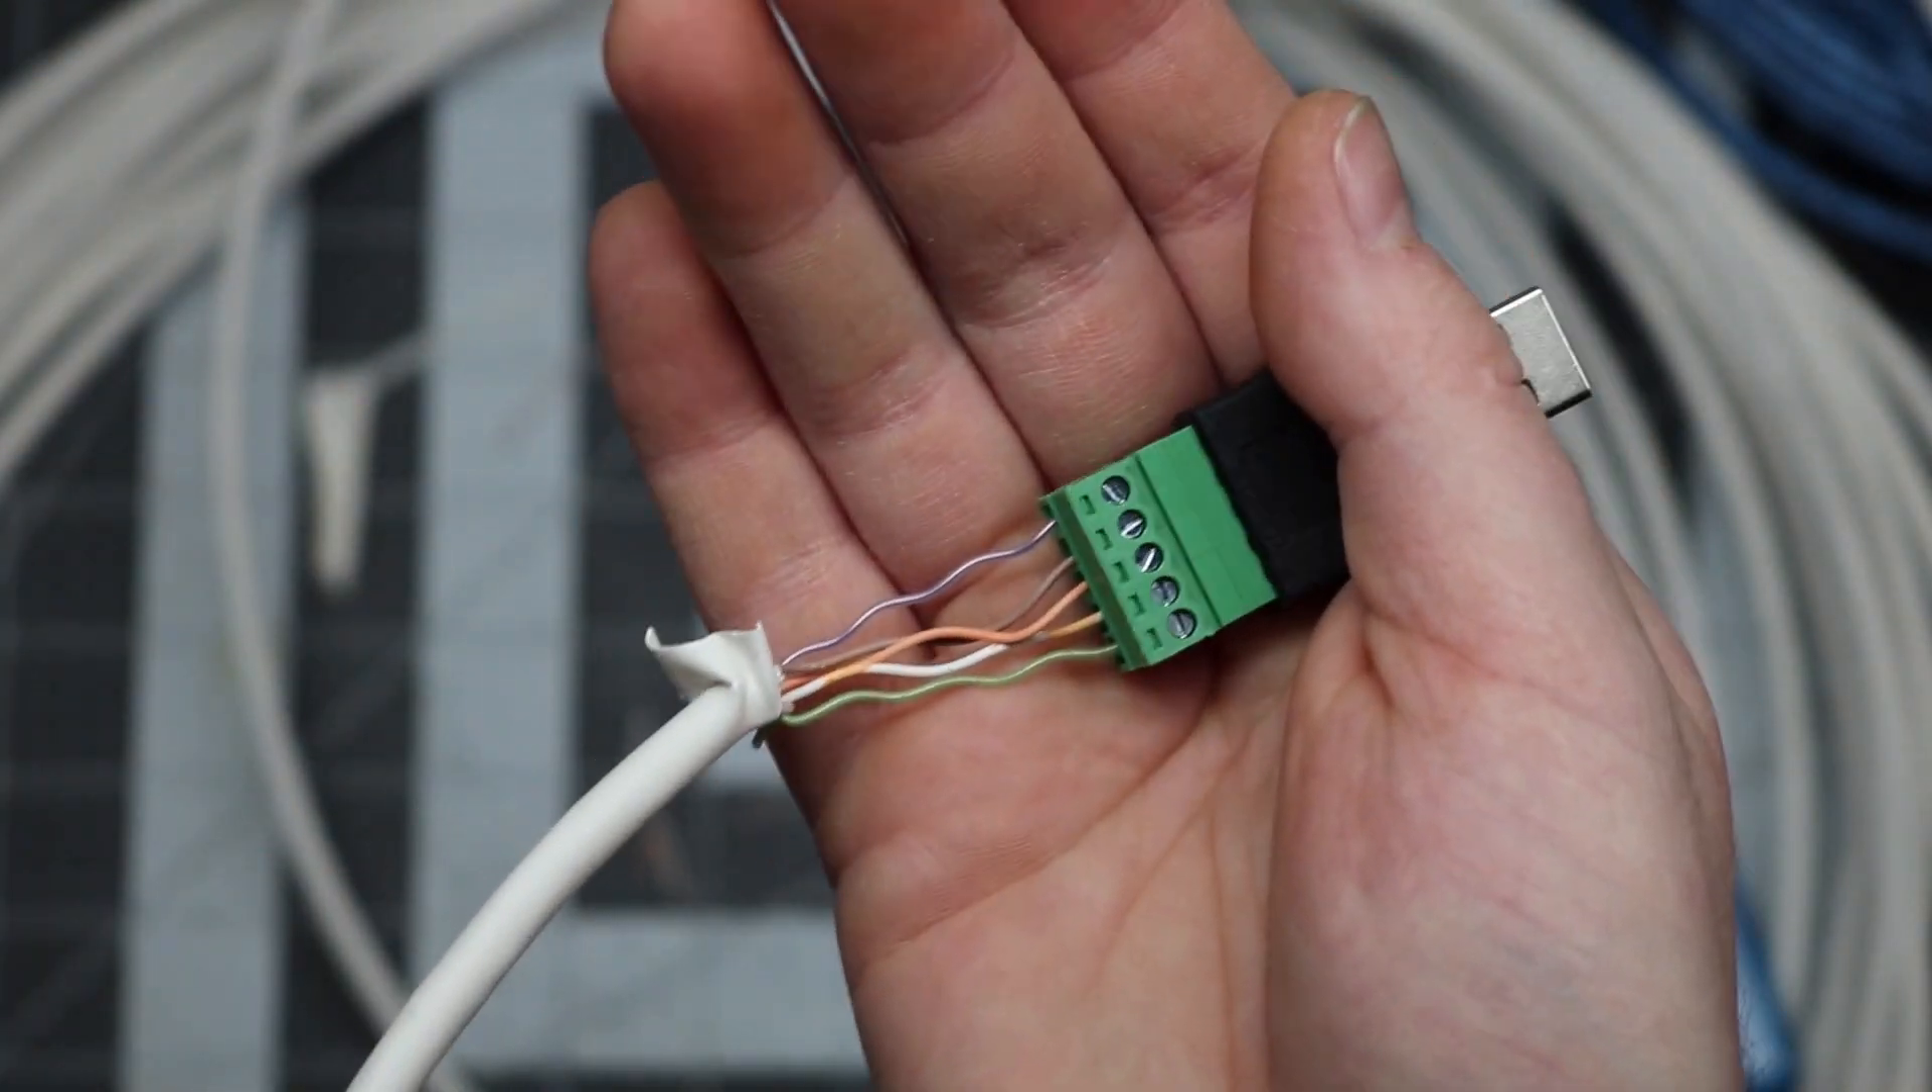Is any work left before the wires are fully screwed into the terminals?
No.